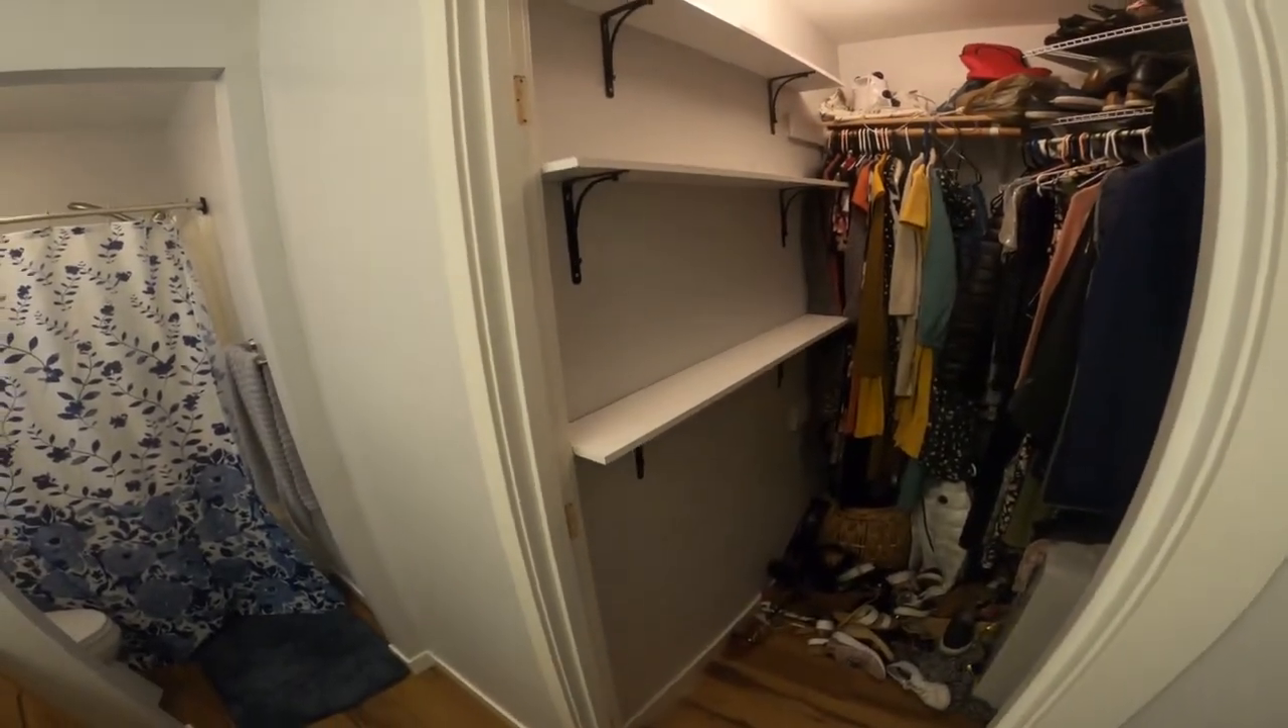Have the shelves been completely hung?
Yes.